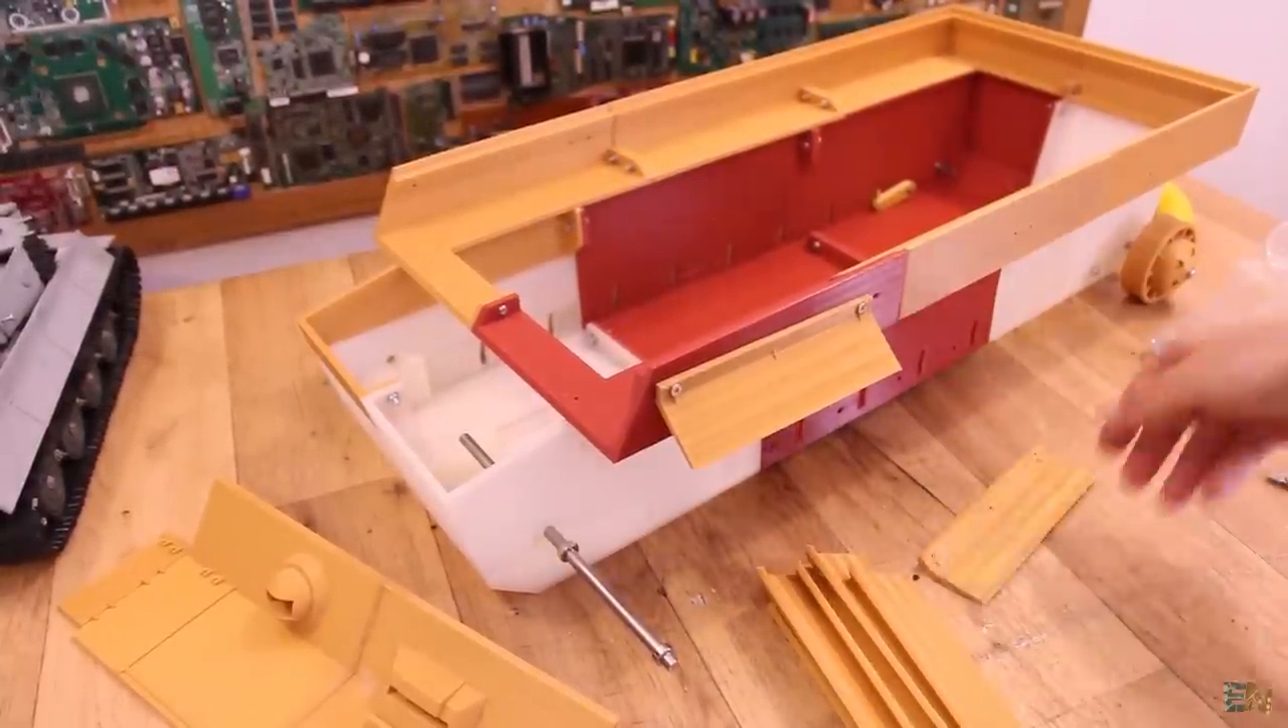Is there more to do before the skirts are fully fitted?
Yes.